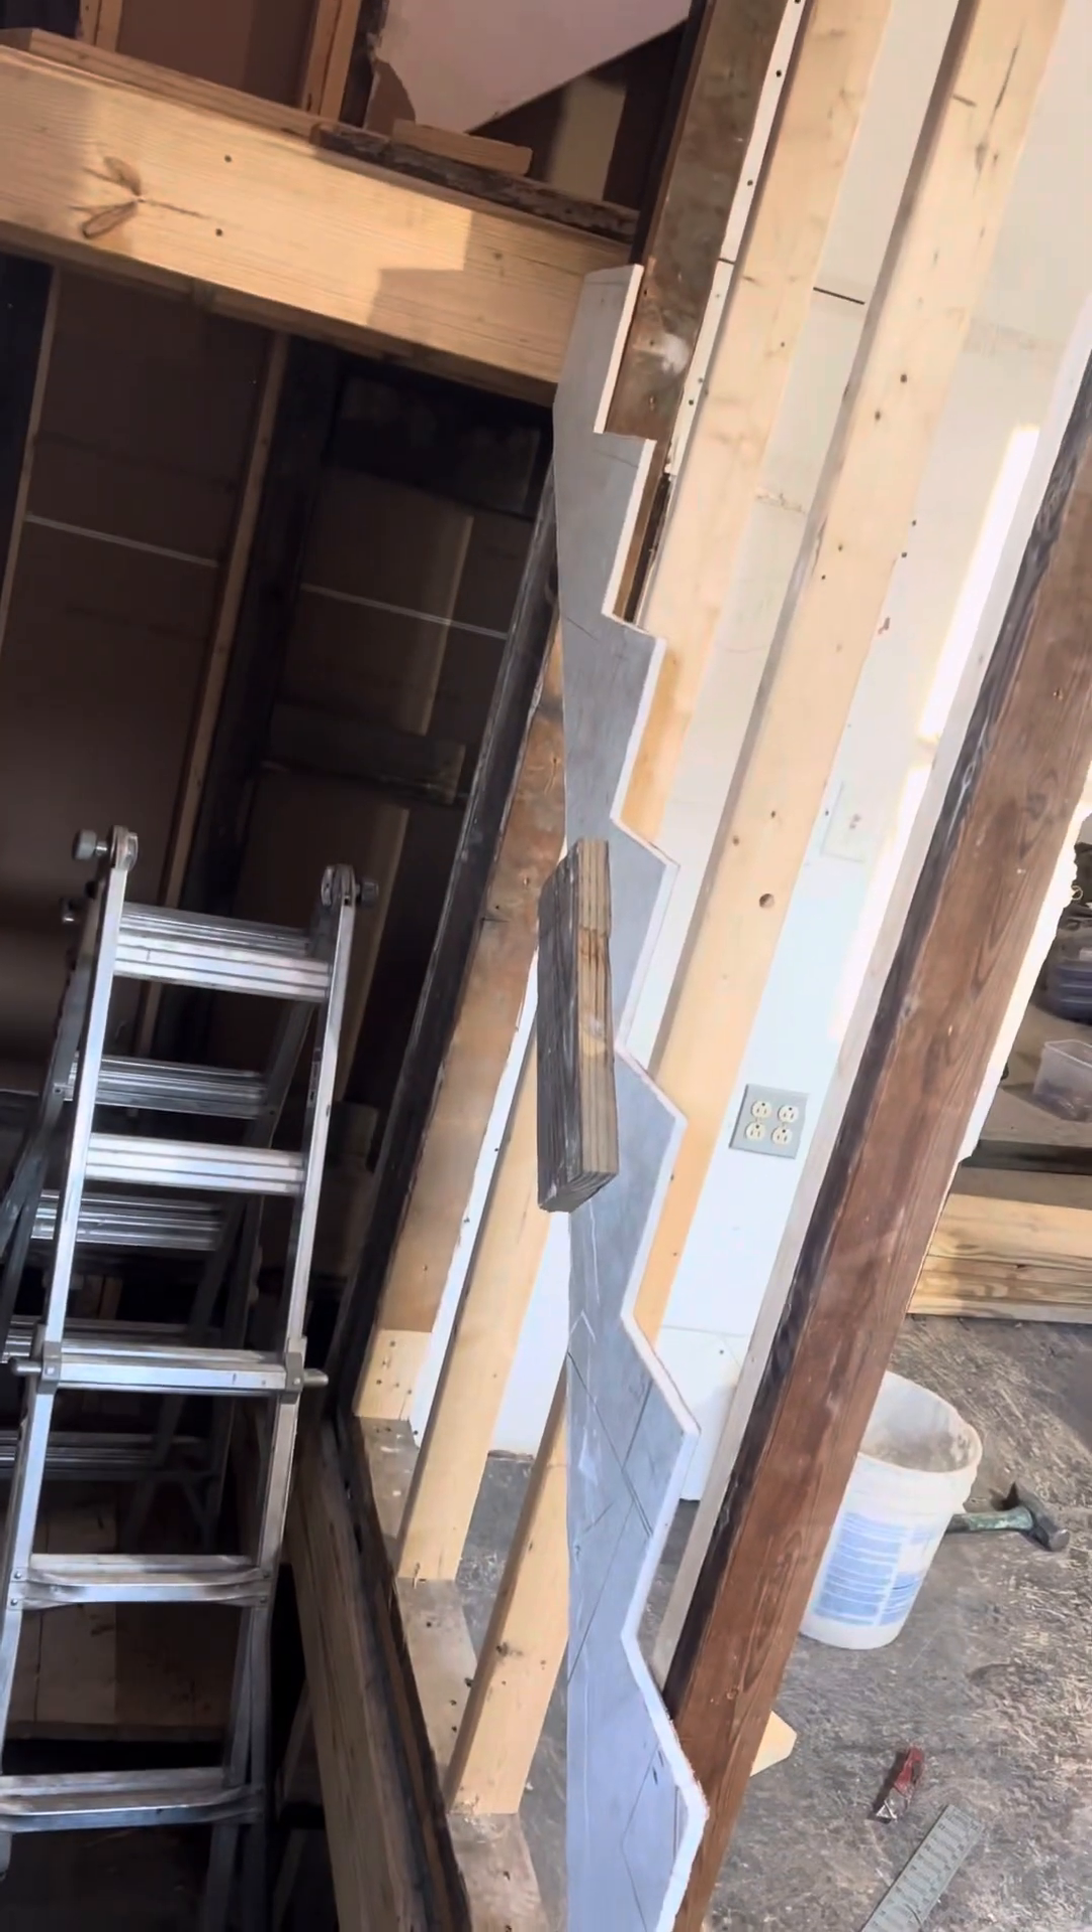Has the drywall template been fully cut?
Yes.